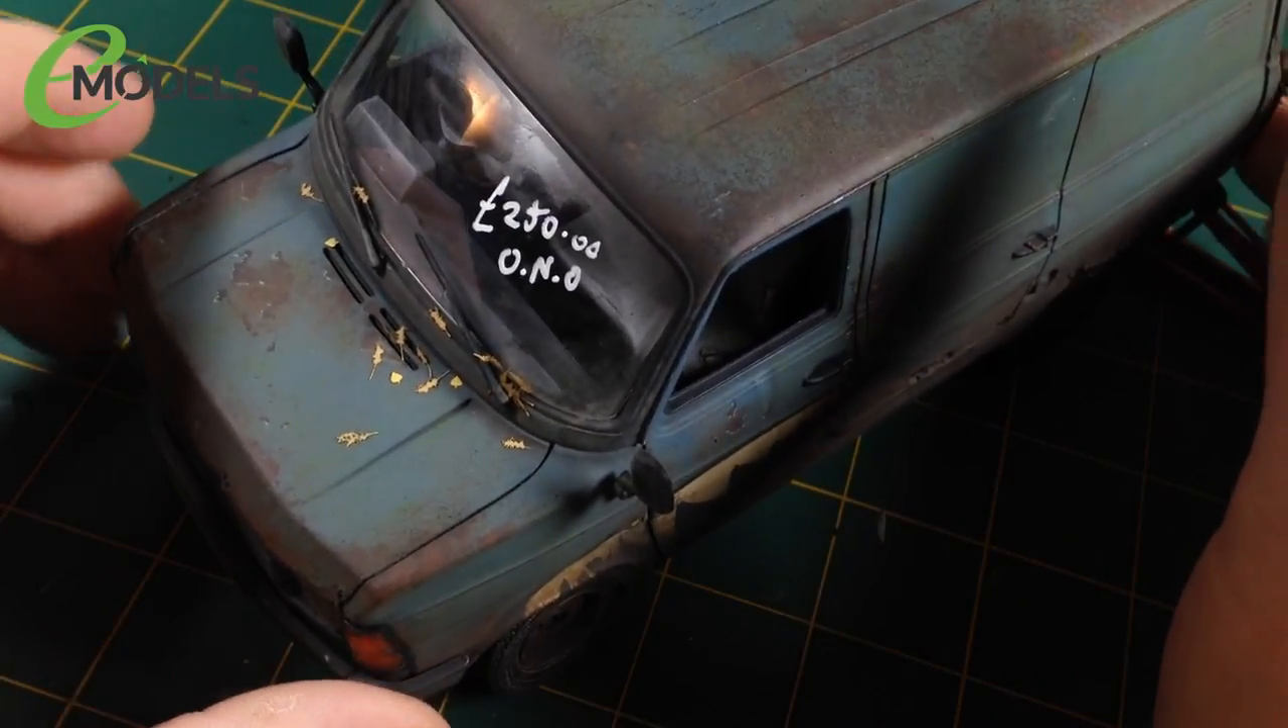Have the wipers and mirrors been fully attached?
Yes.